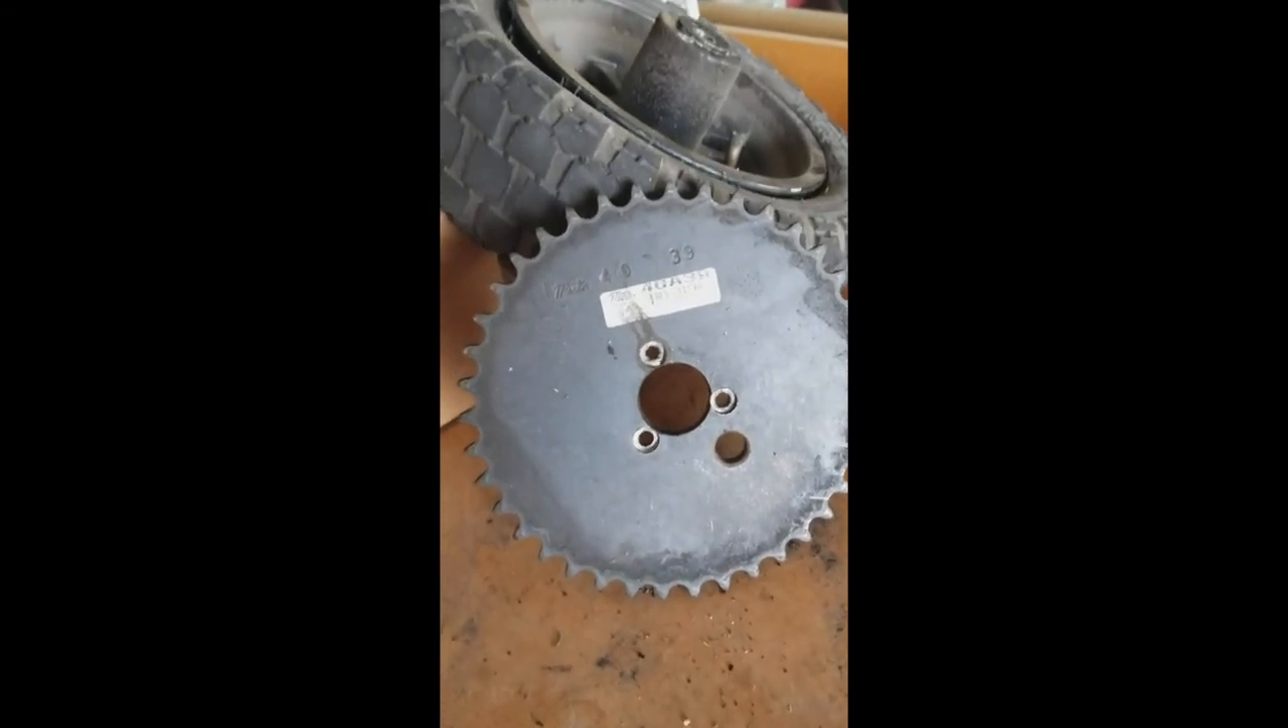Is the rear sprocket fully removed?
Yes.